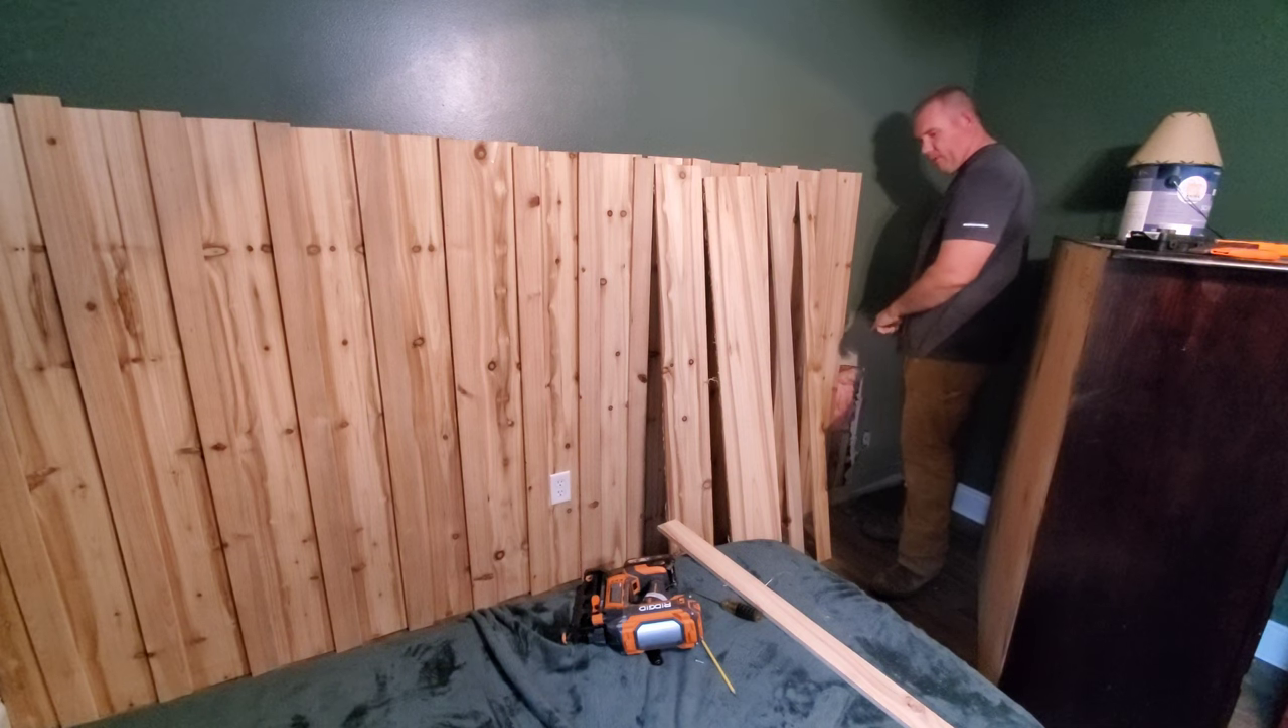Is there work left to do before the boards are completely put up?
Yes.